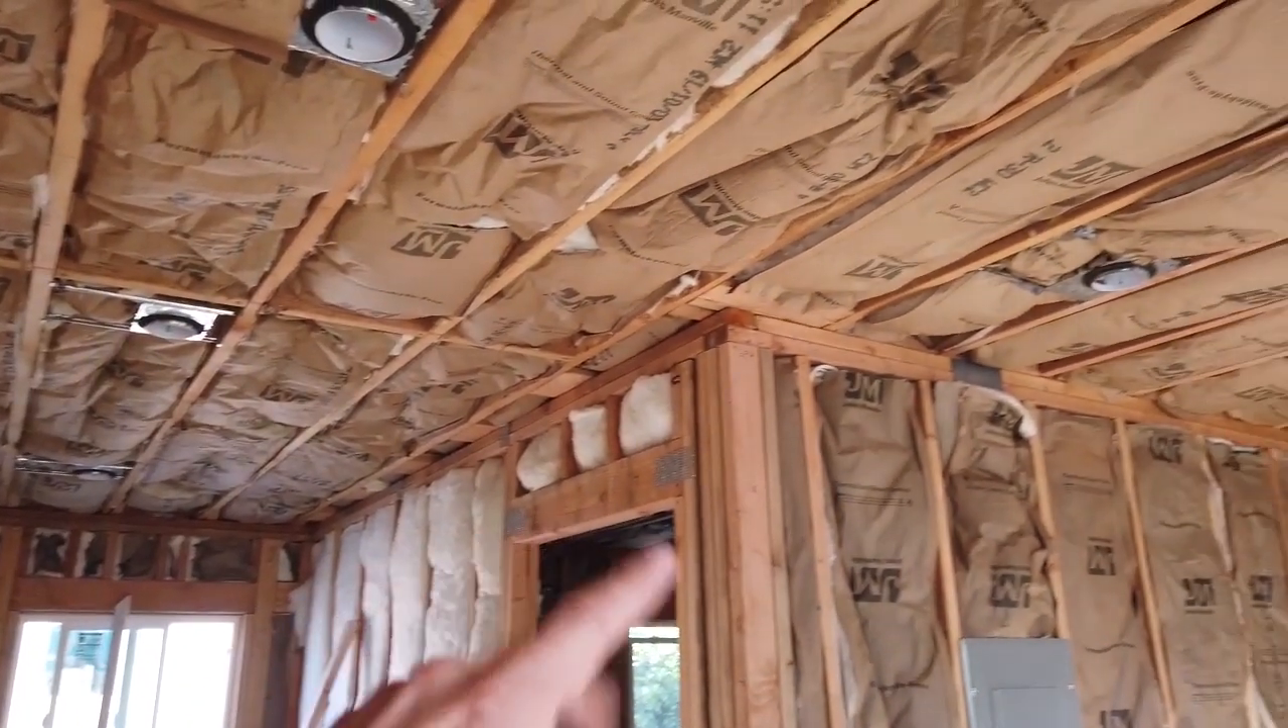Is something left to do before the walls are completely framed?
No.